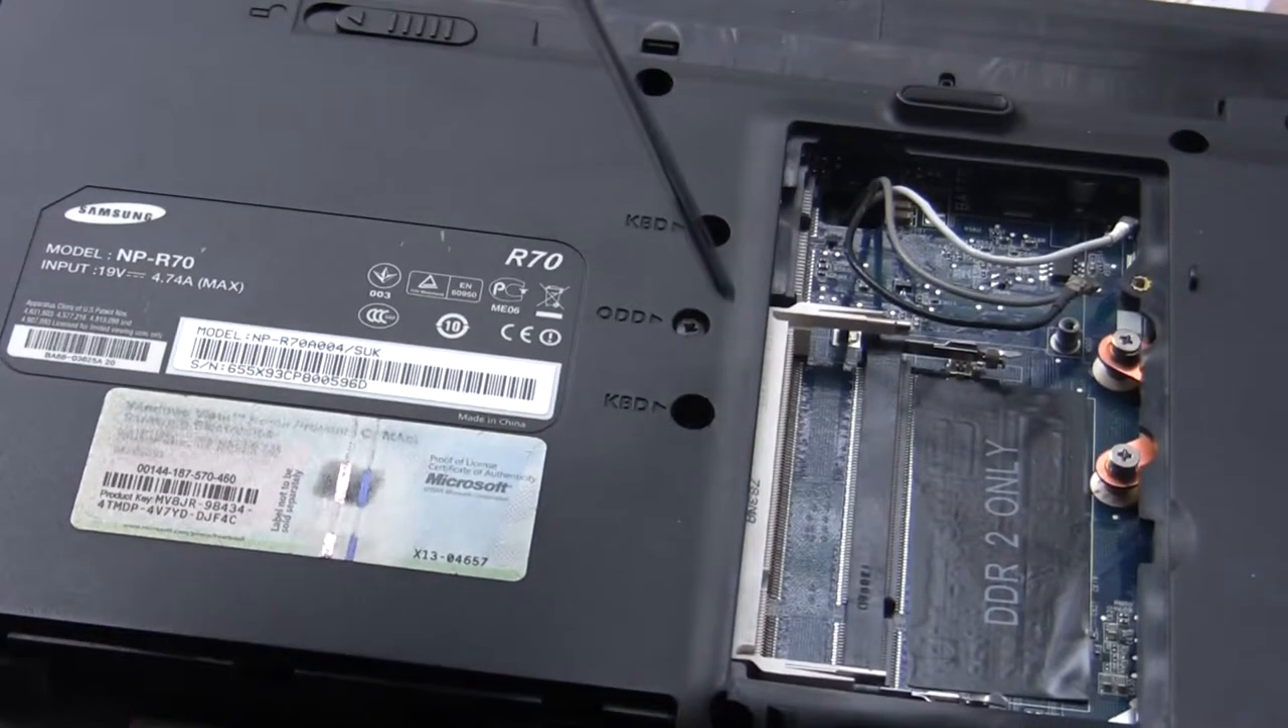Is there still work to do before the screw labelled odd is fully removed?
Yes.